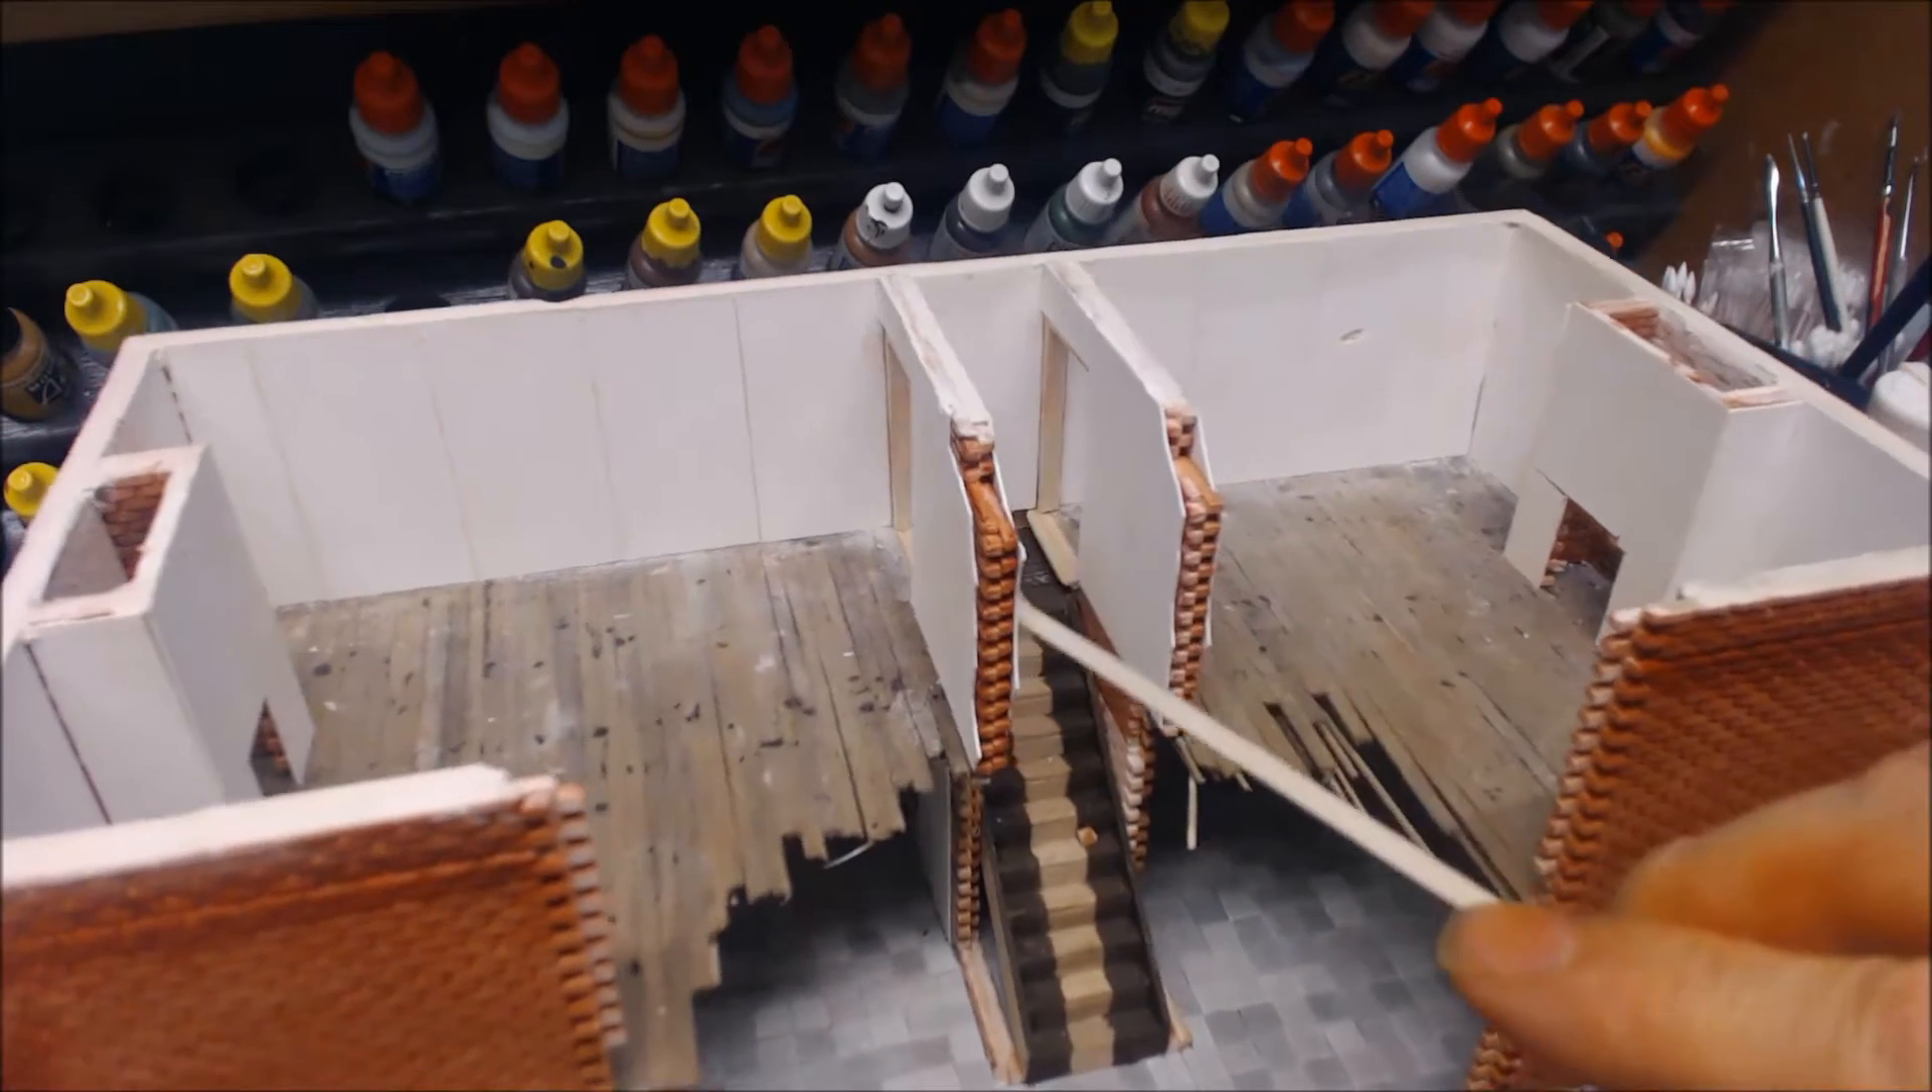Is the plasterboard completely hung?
Yes.